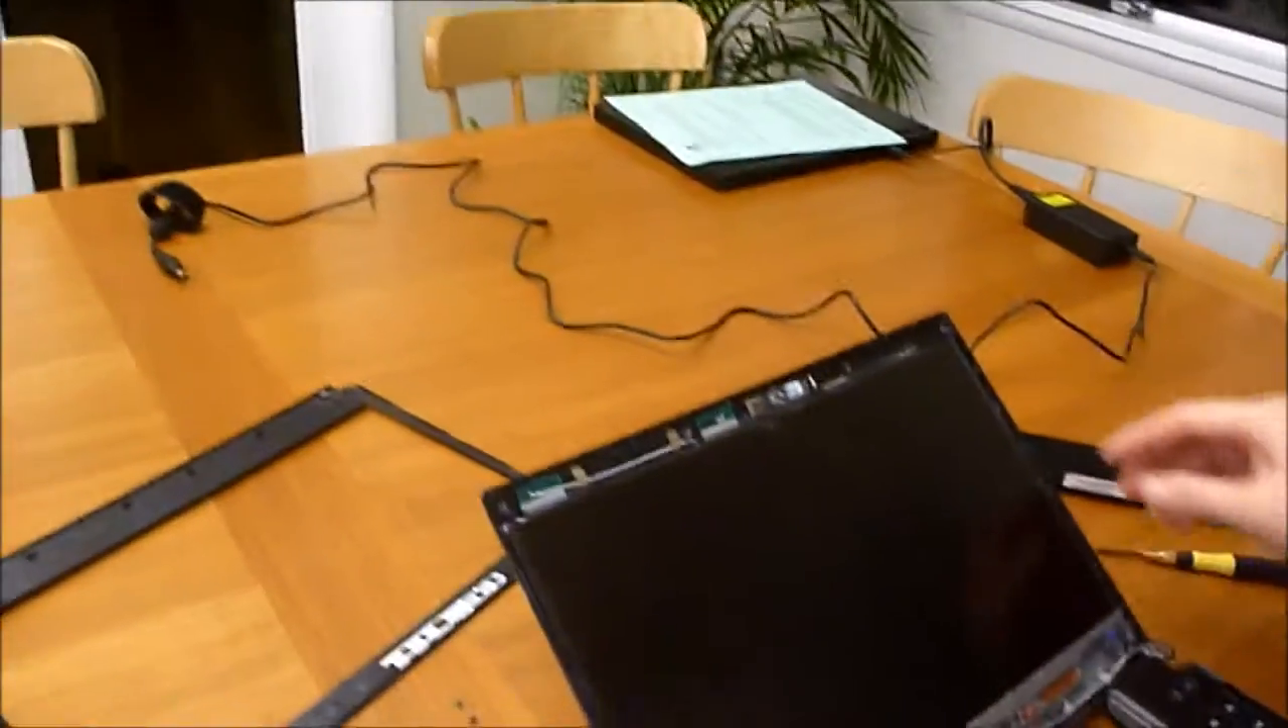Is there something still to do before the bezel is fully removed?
No.